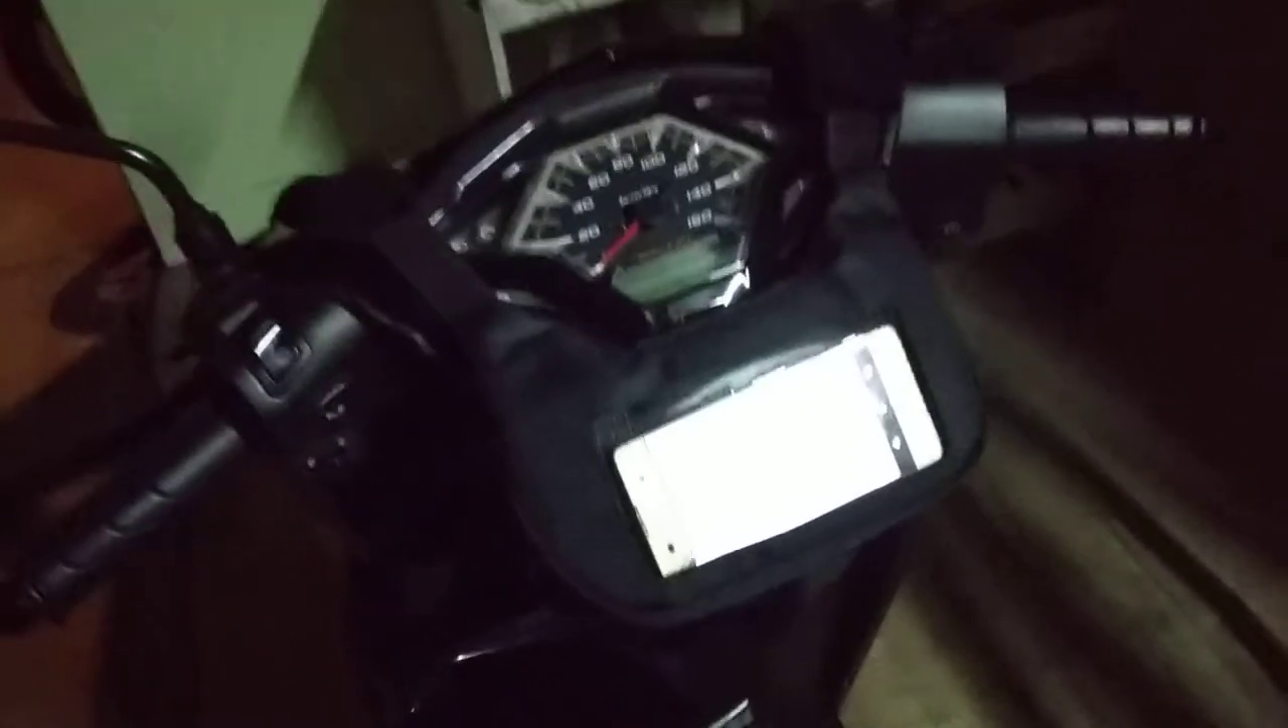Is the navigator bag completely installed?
Yes.